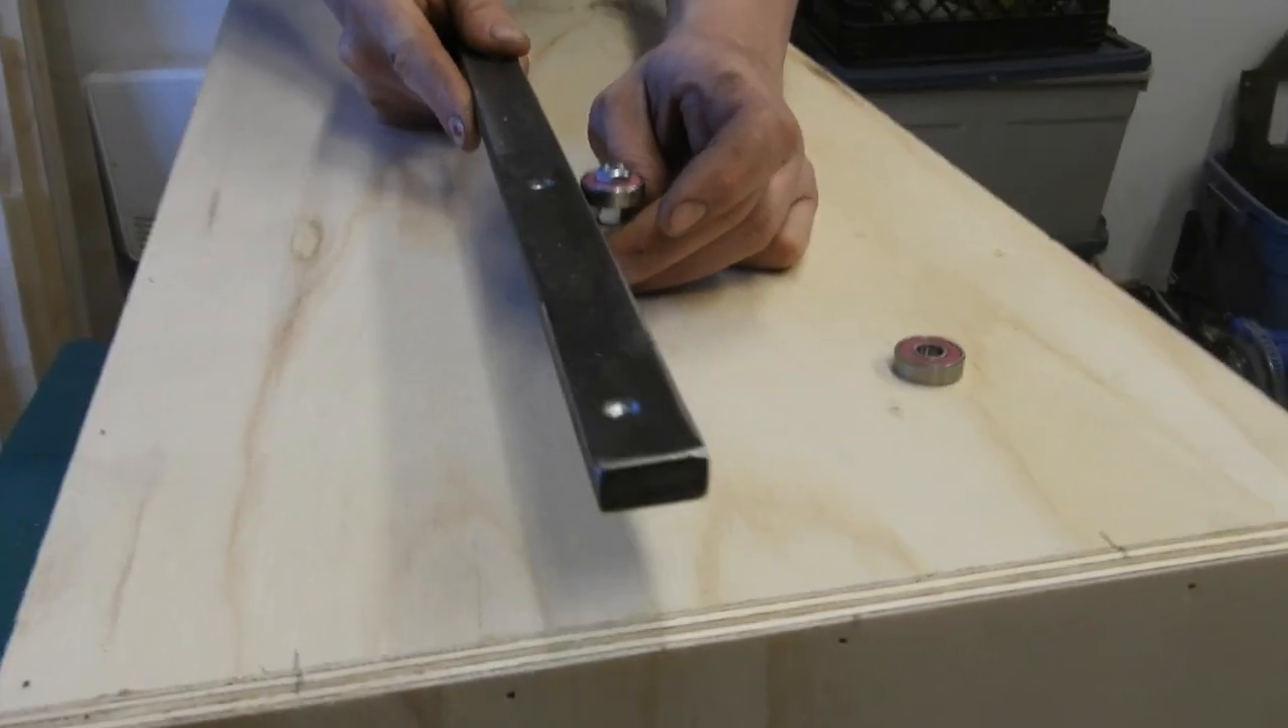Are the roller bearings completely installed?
No.